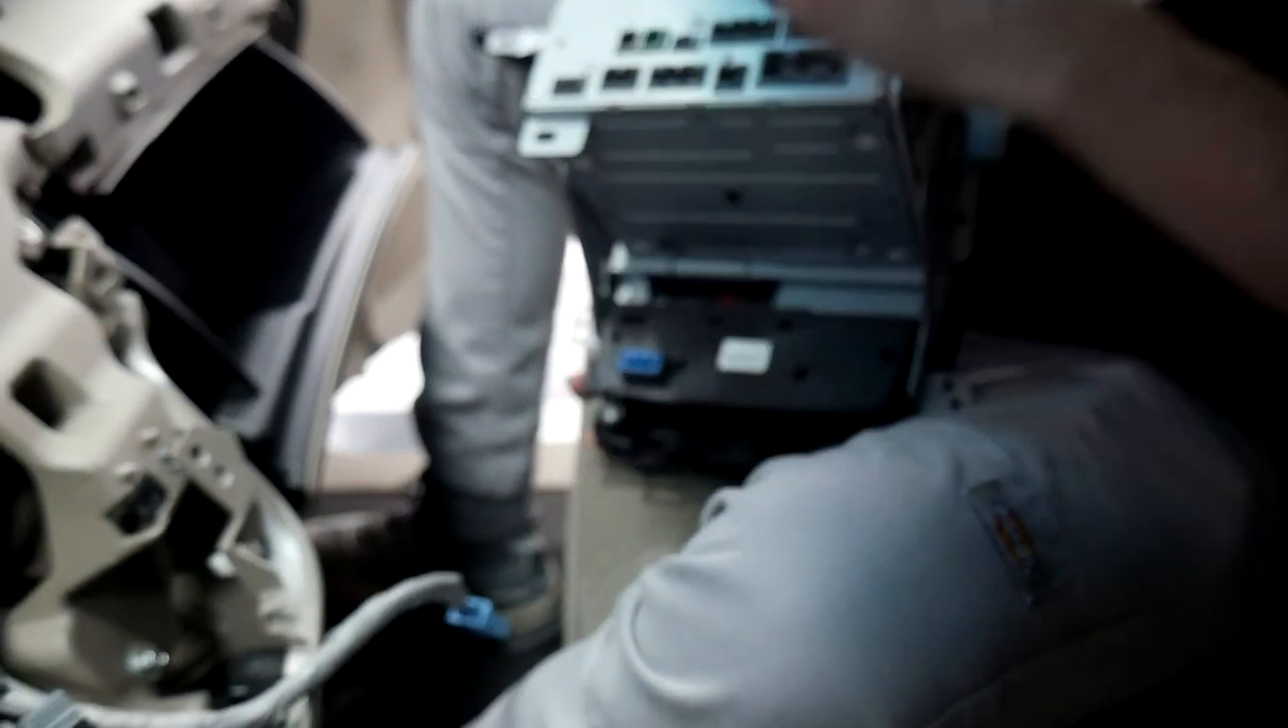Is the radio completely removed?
Yes.